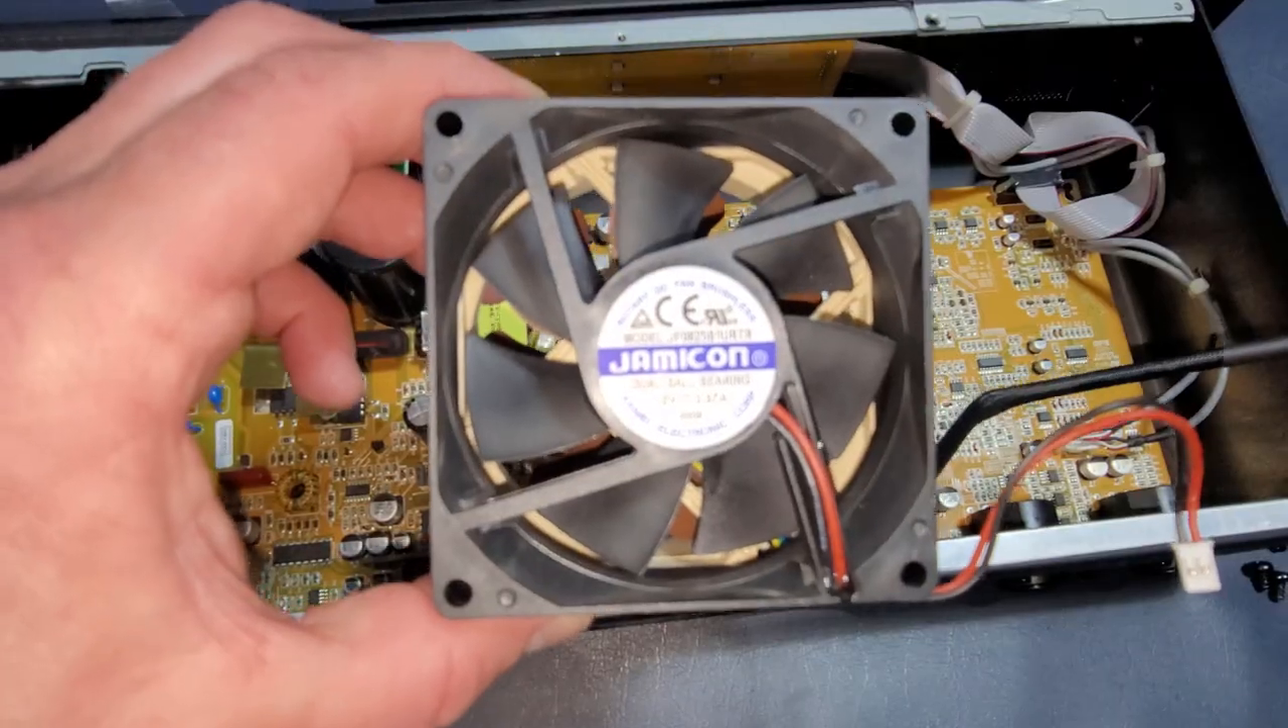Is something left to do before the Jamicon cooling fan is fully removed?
No.